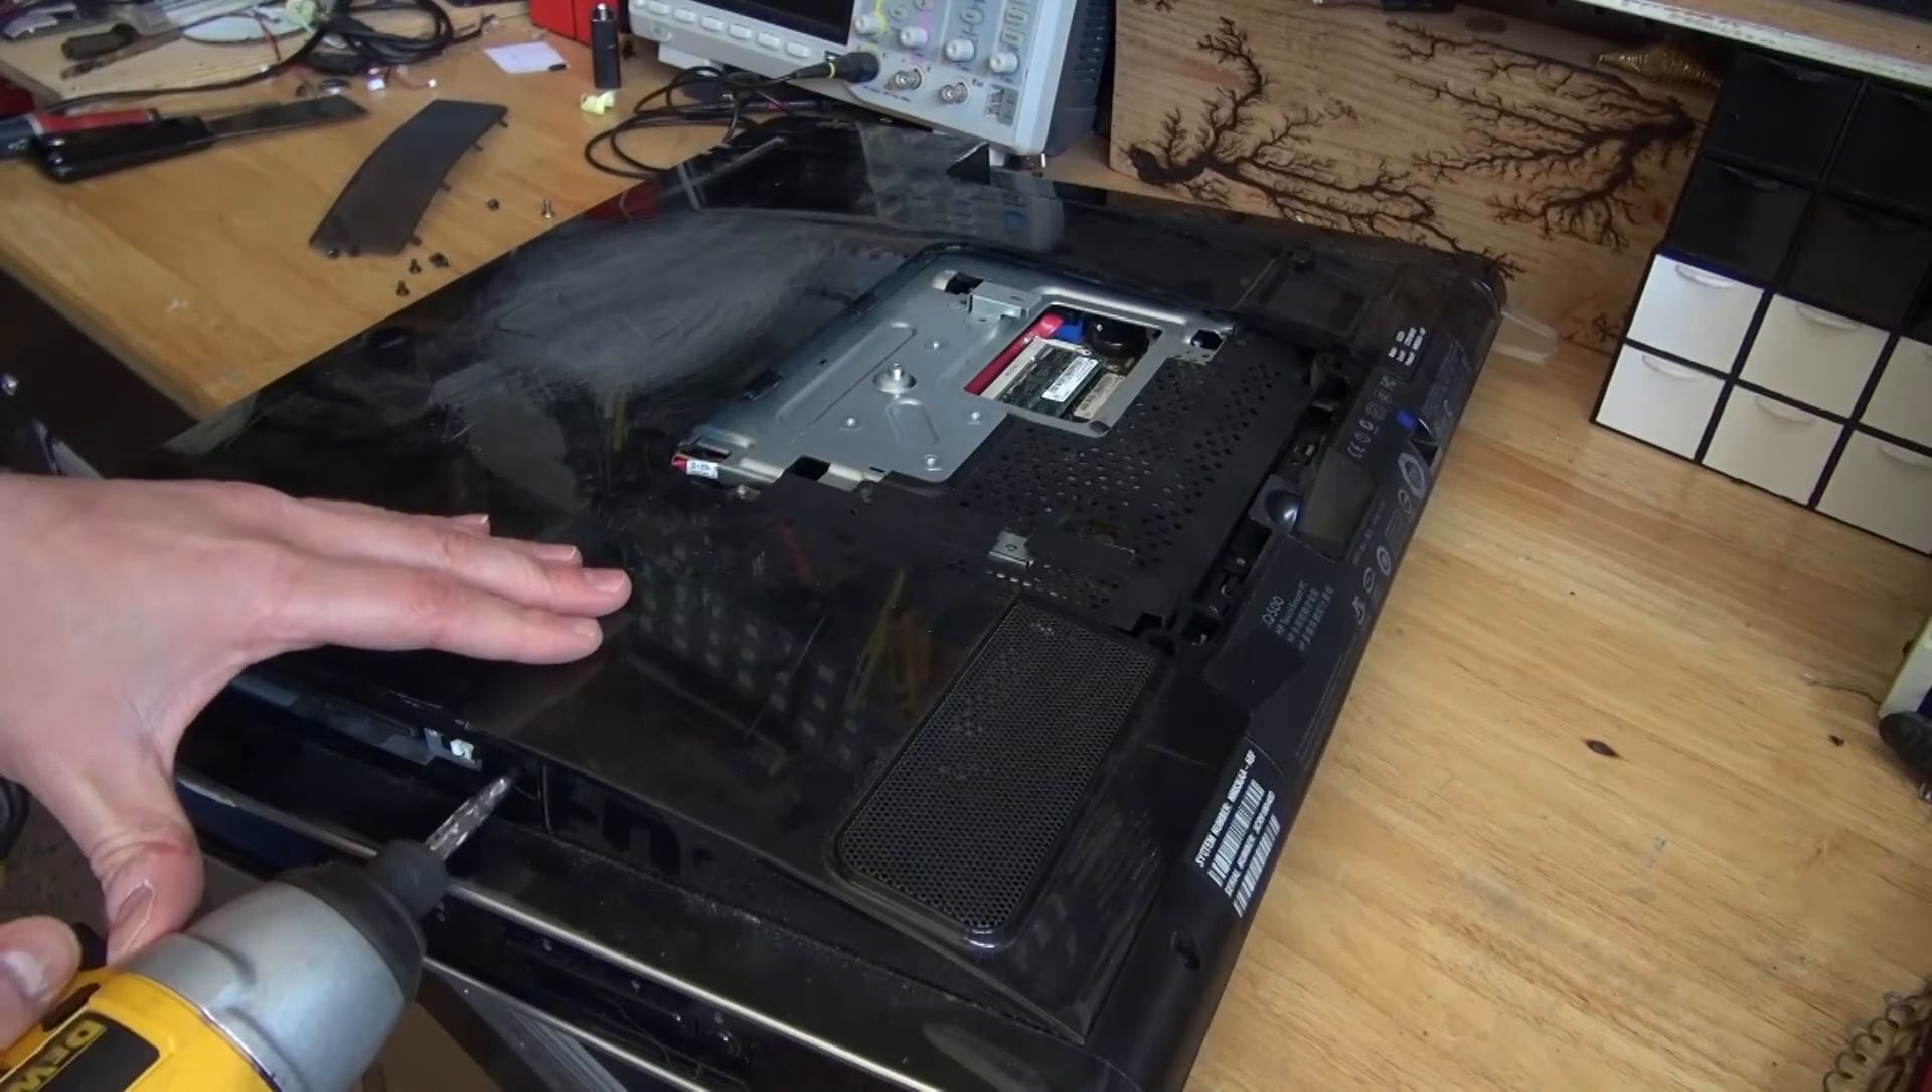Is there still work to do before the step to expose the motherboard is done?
Yes.